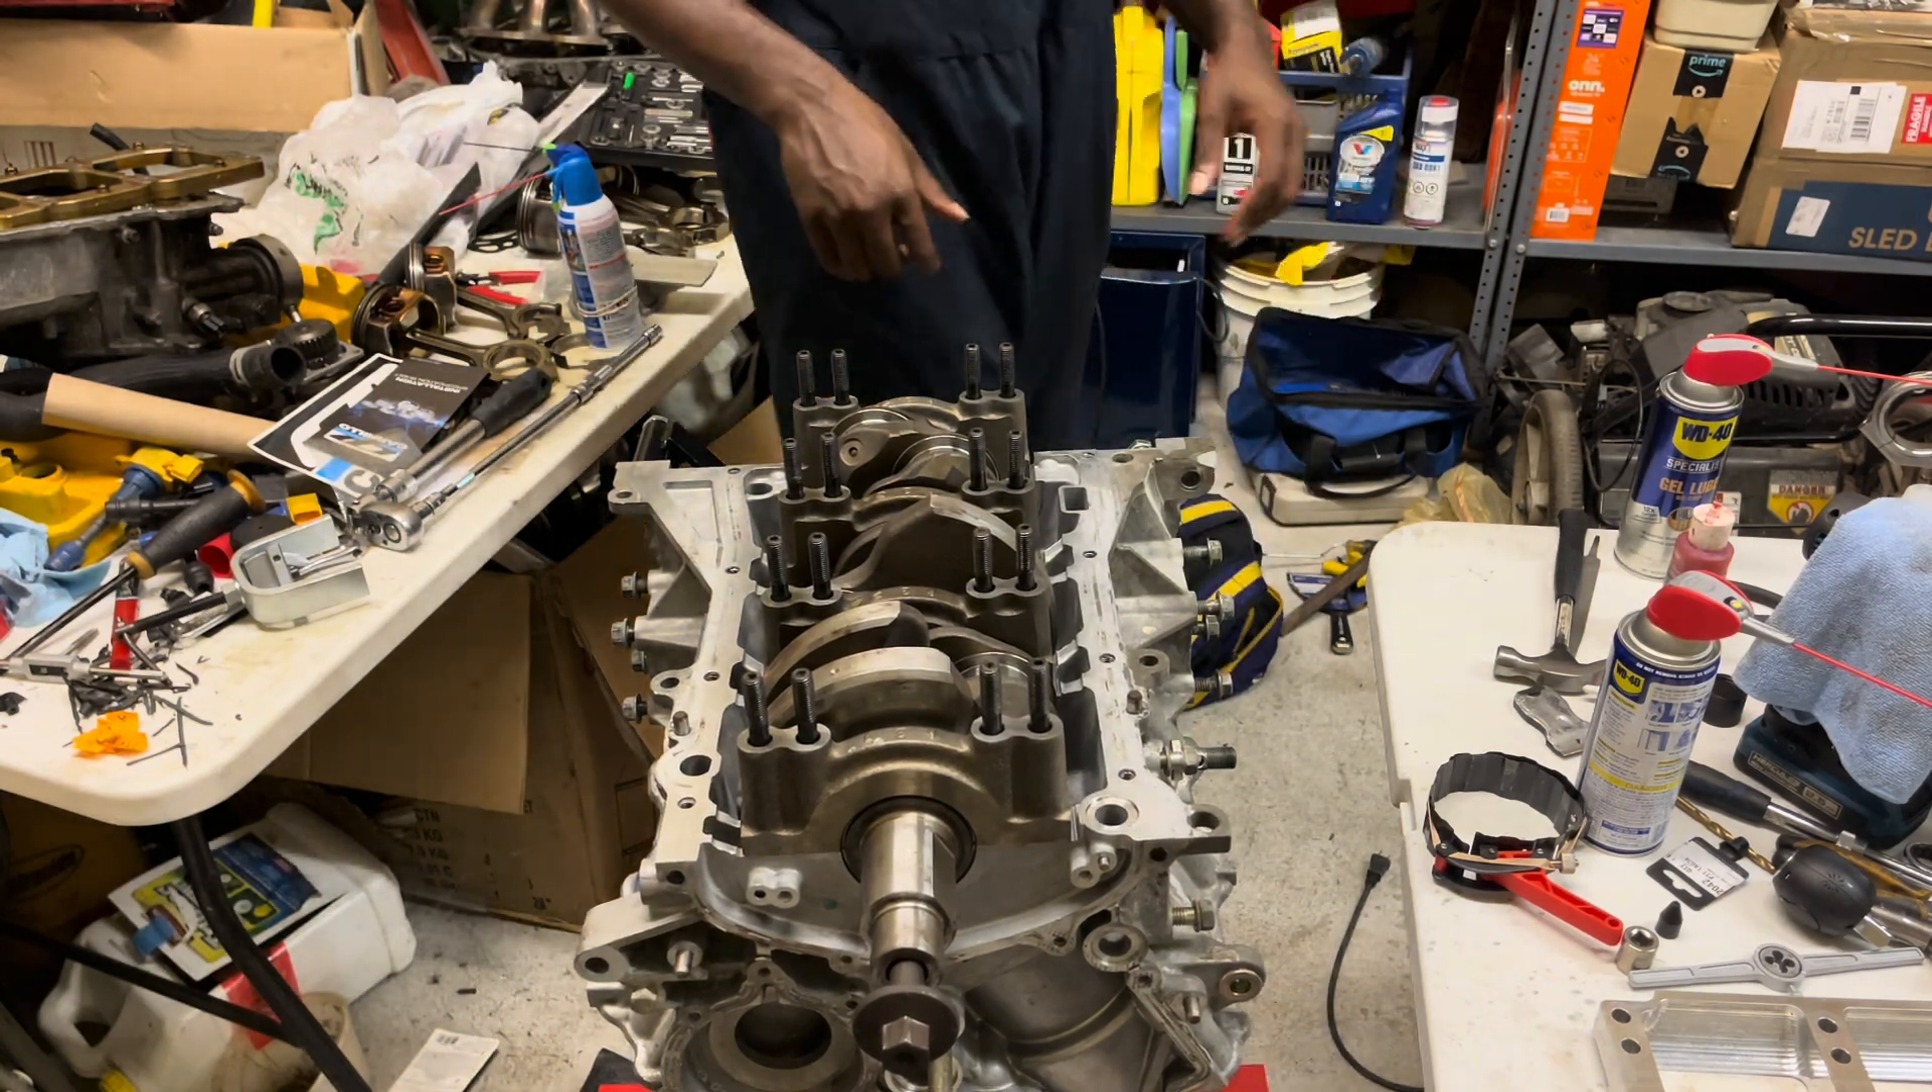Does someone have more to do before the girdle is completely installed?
Yes.